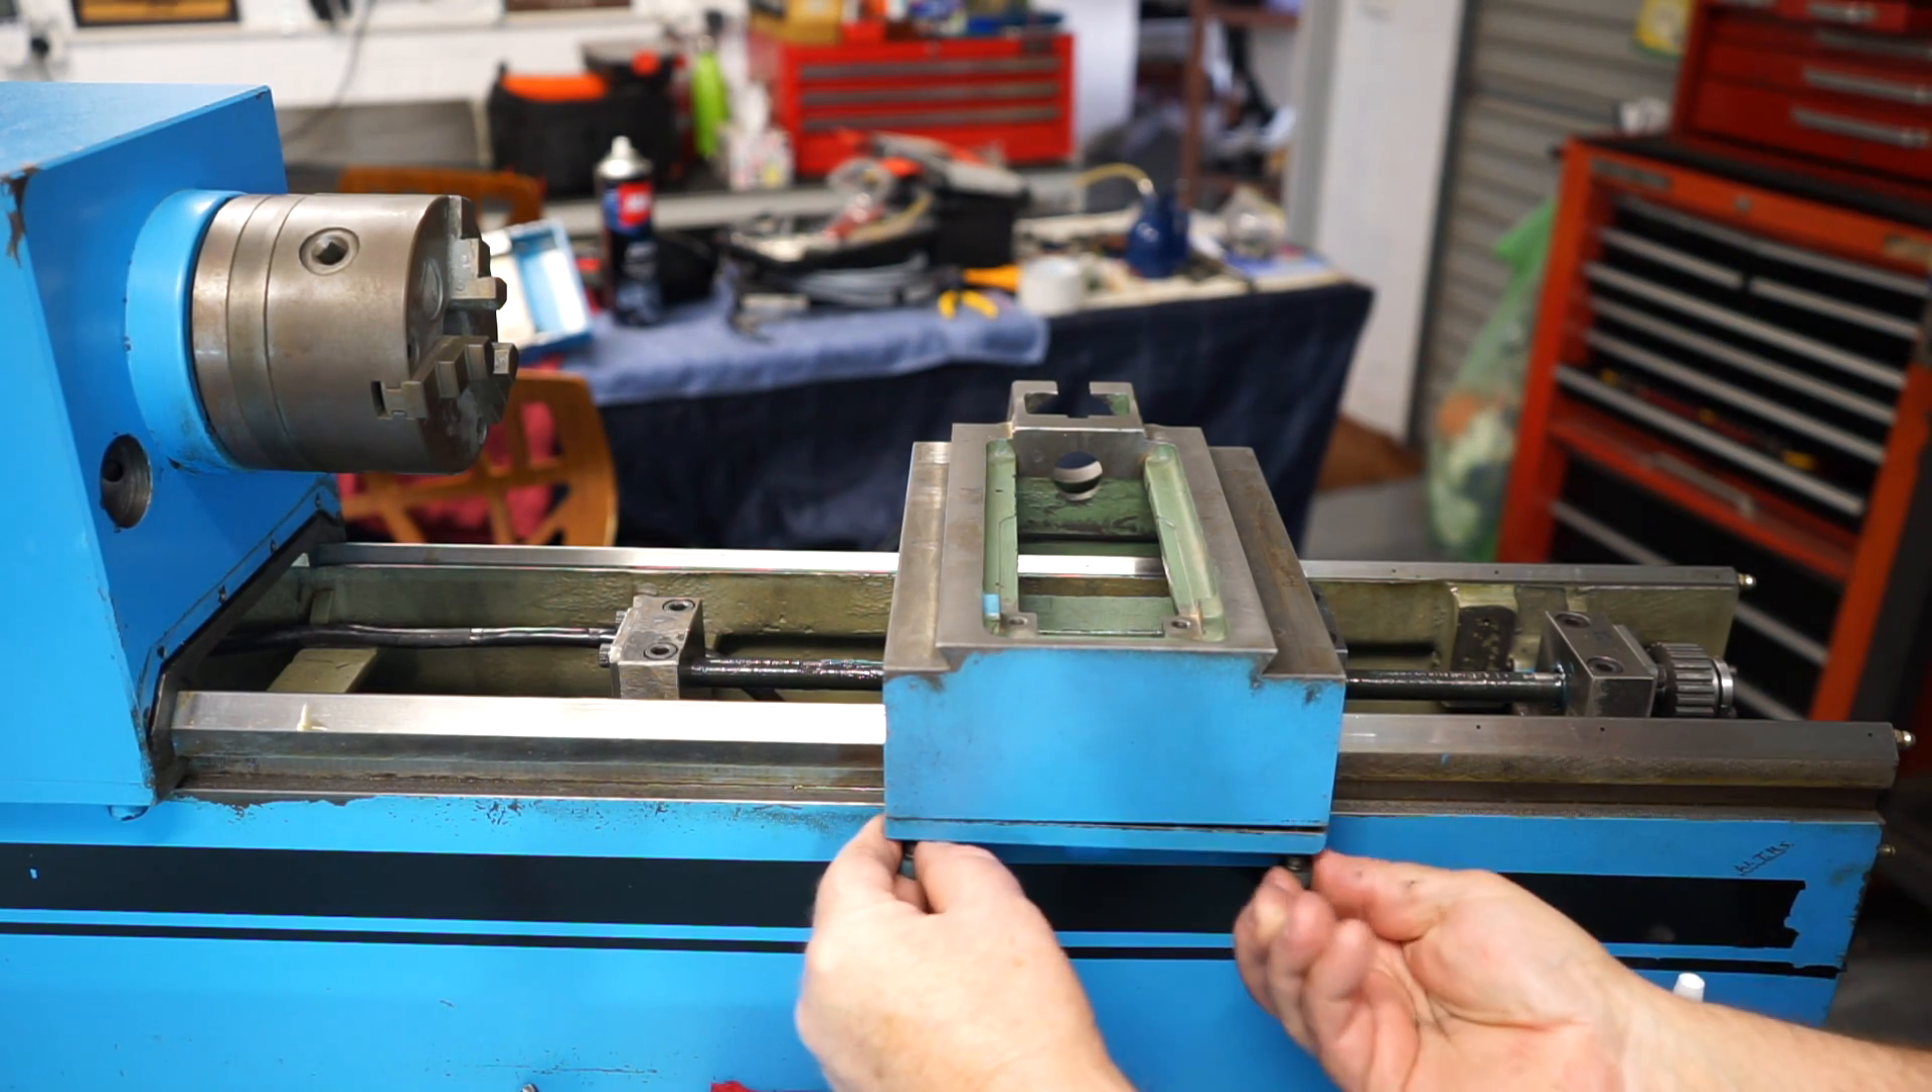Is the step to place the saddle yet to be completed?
No.